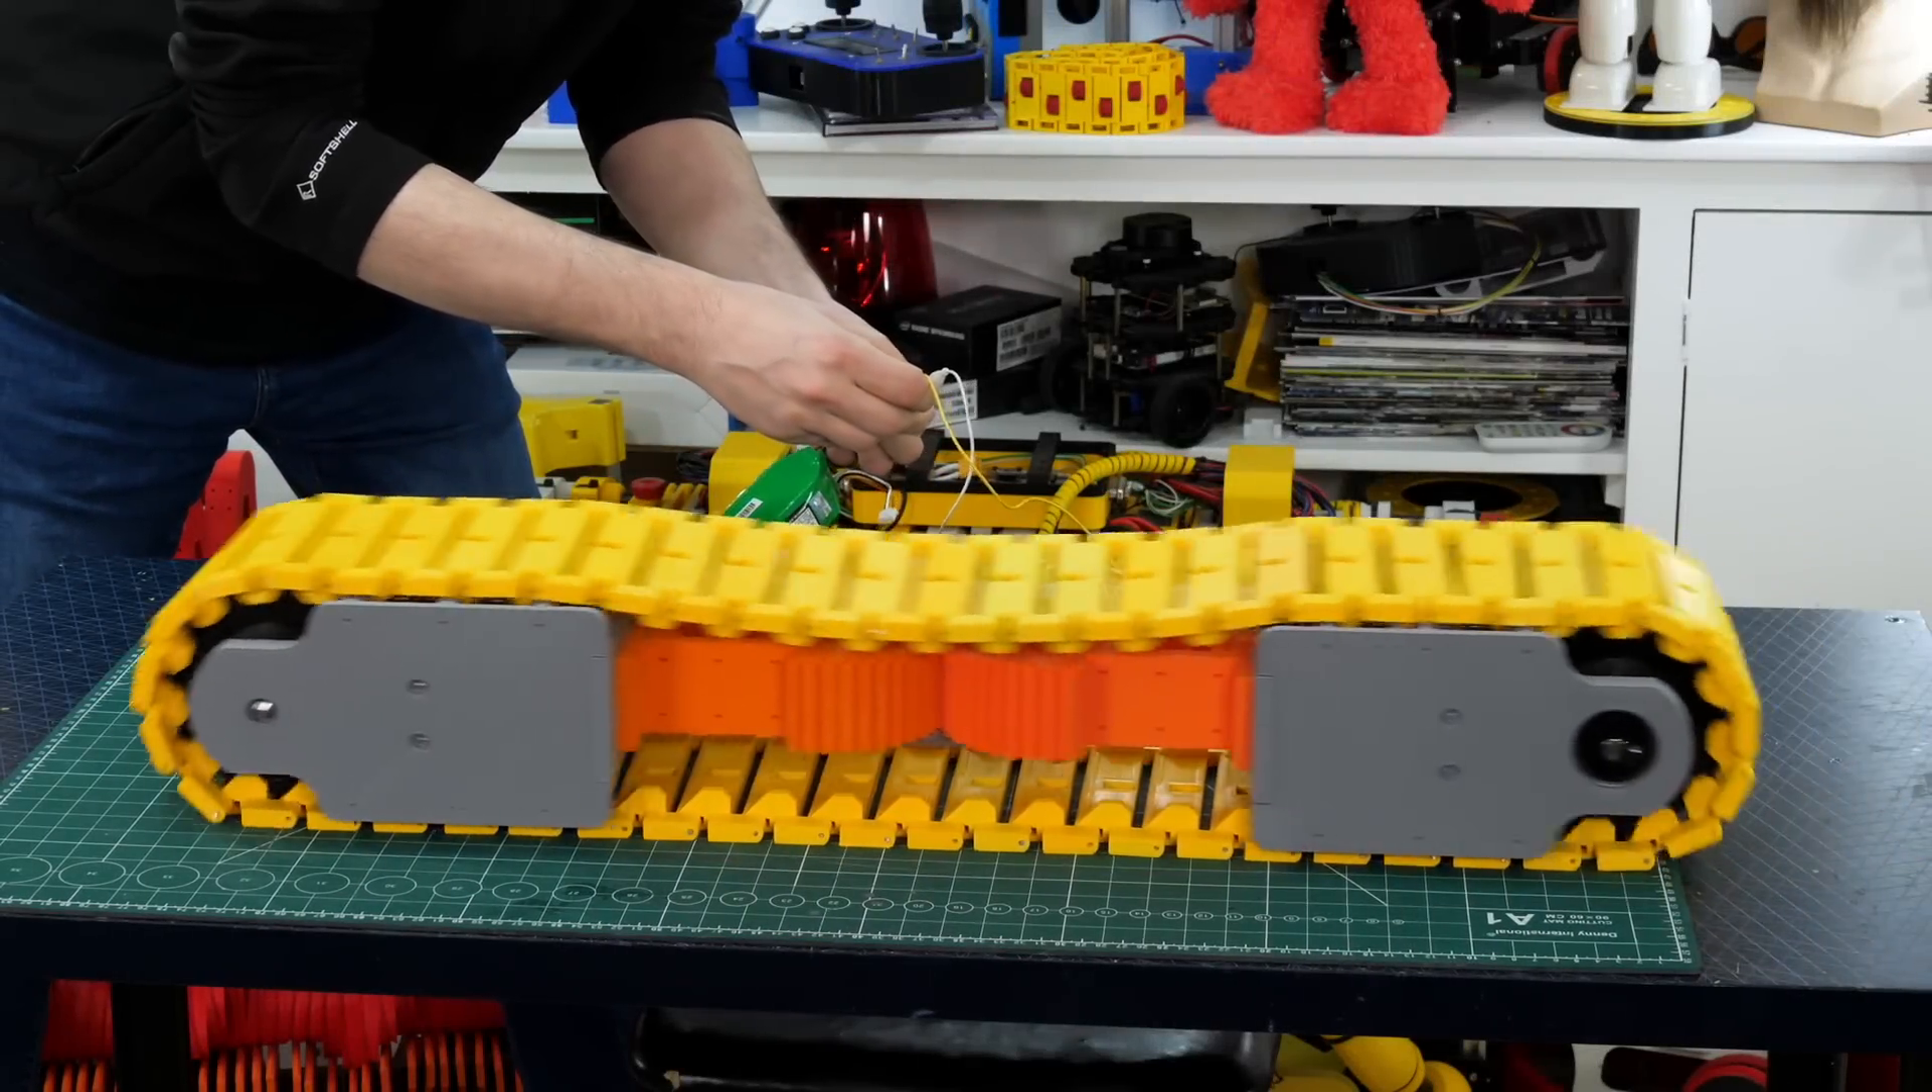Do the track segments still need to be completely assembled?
No.